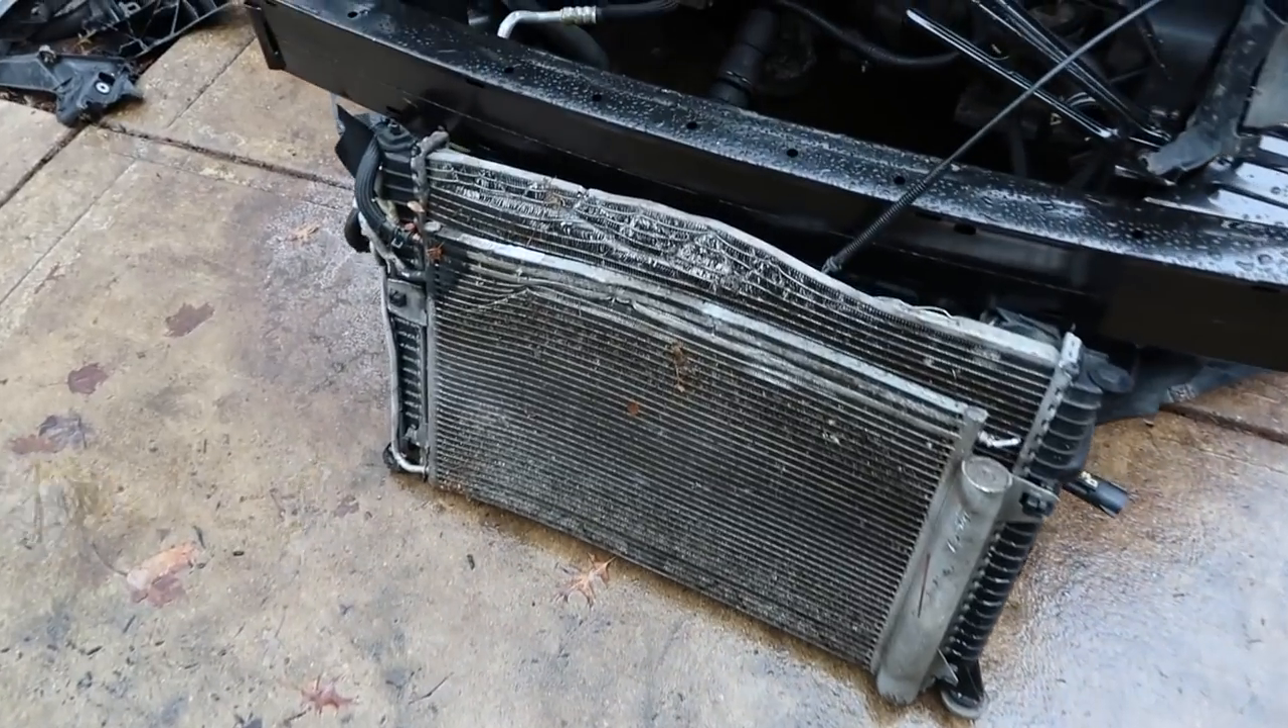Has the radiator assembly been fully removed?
Yes.